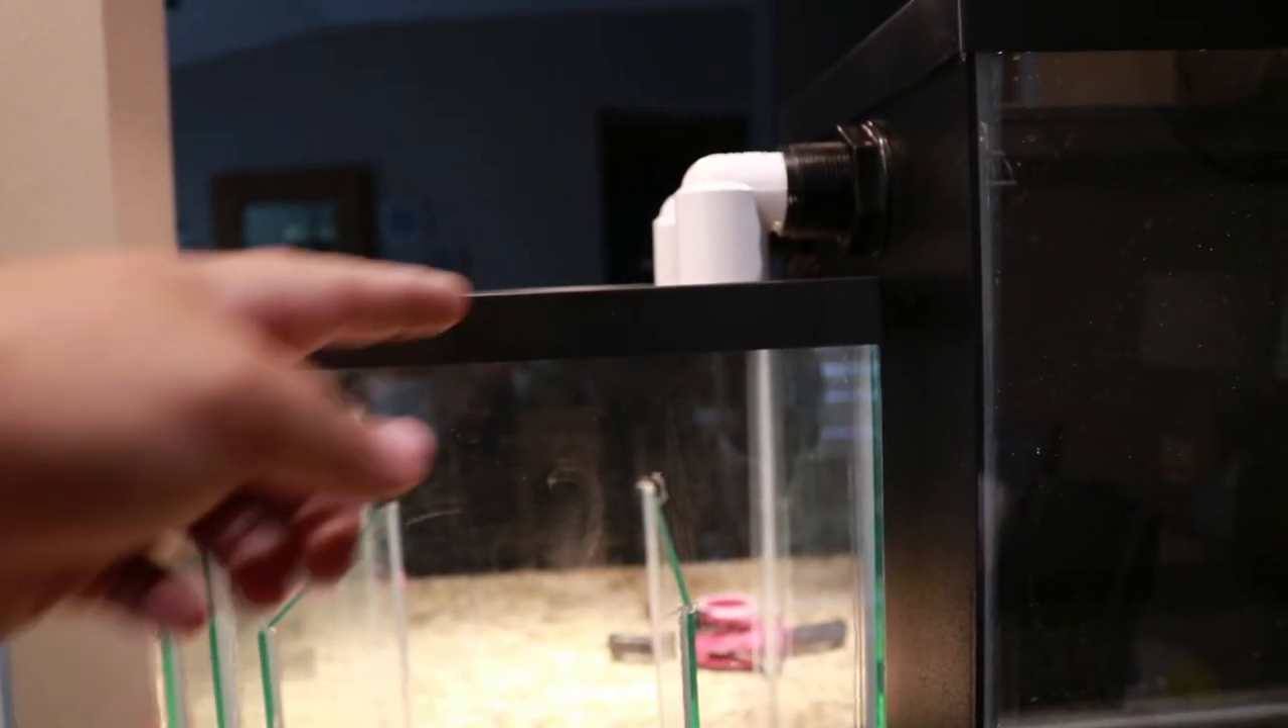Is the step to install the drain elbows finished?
Yes.